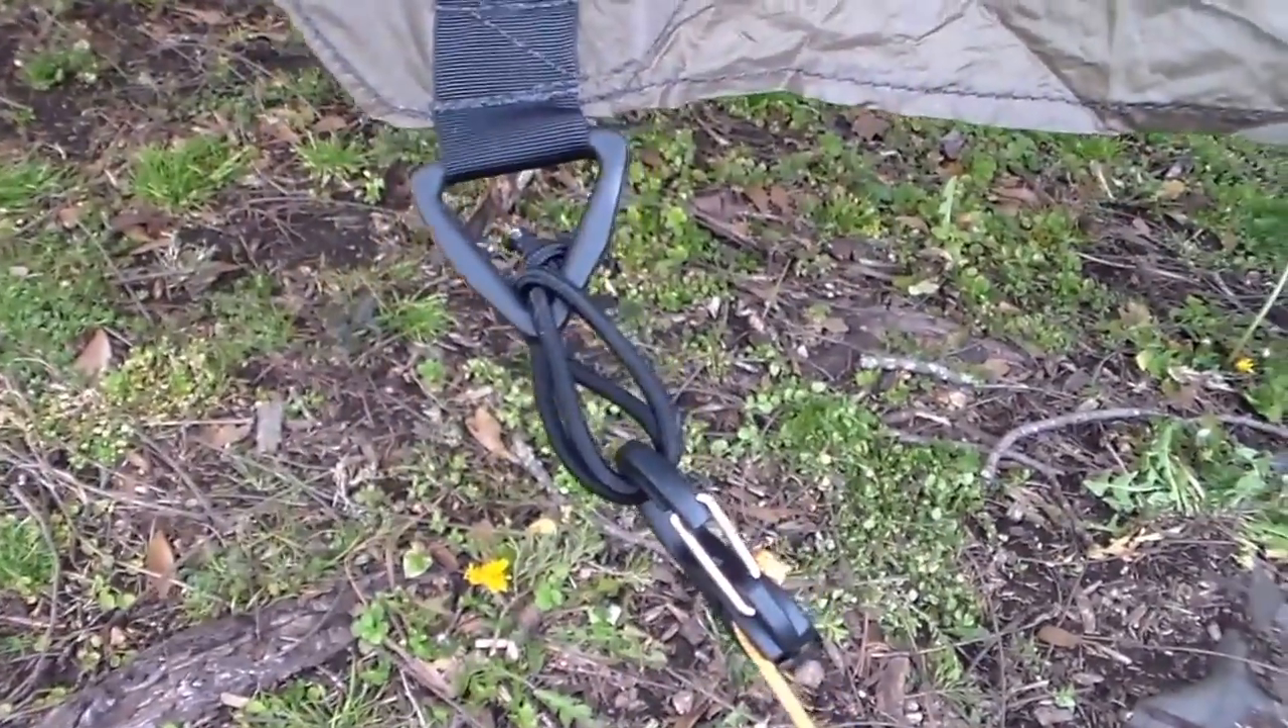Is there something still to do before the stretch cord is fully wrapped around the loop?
No.